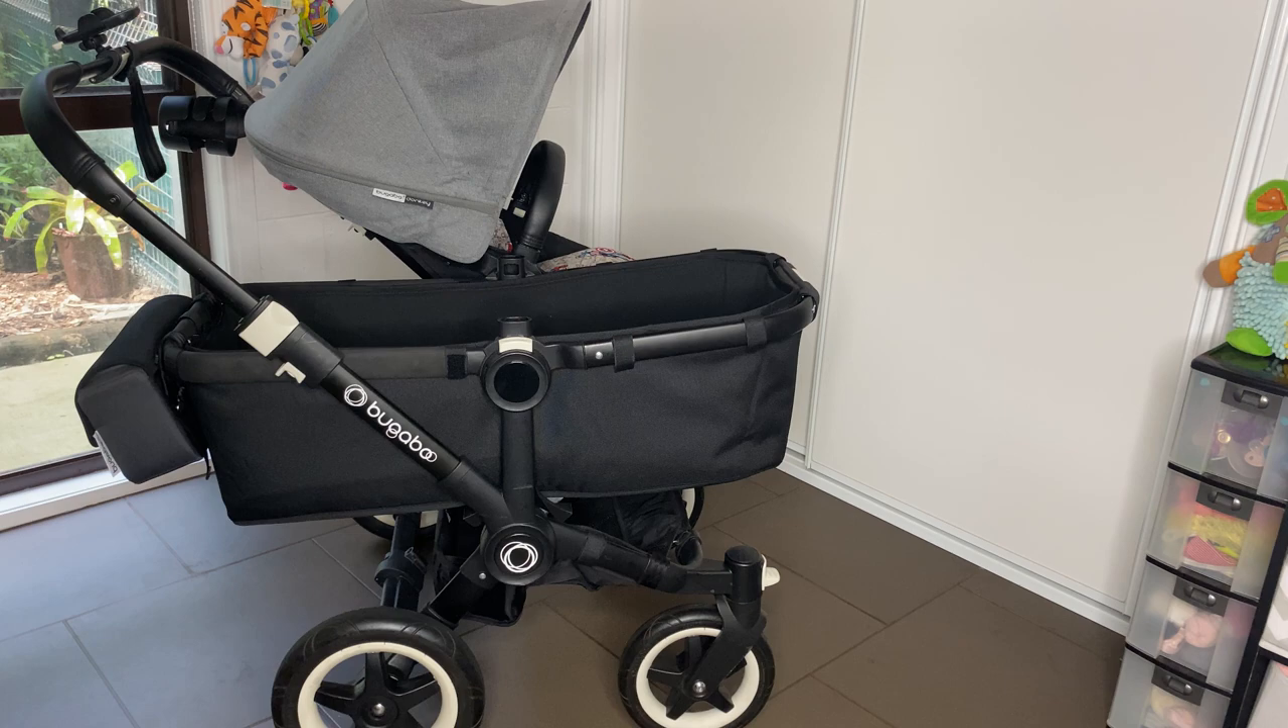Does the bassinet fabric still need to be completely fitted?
No.